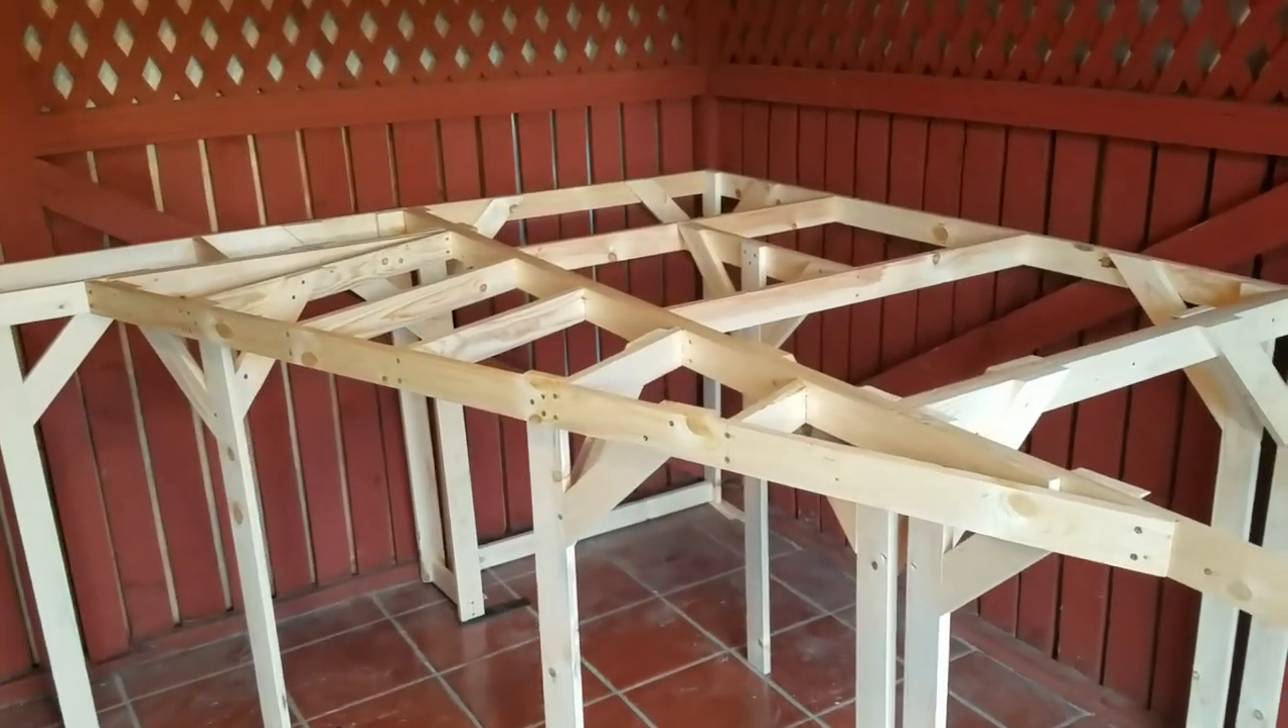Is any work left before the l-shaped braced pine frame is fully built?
No.